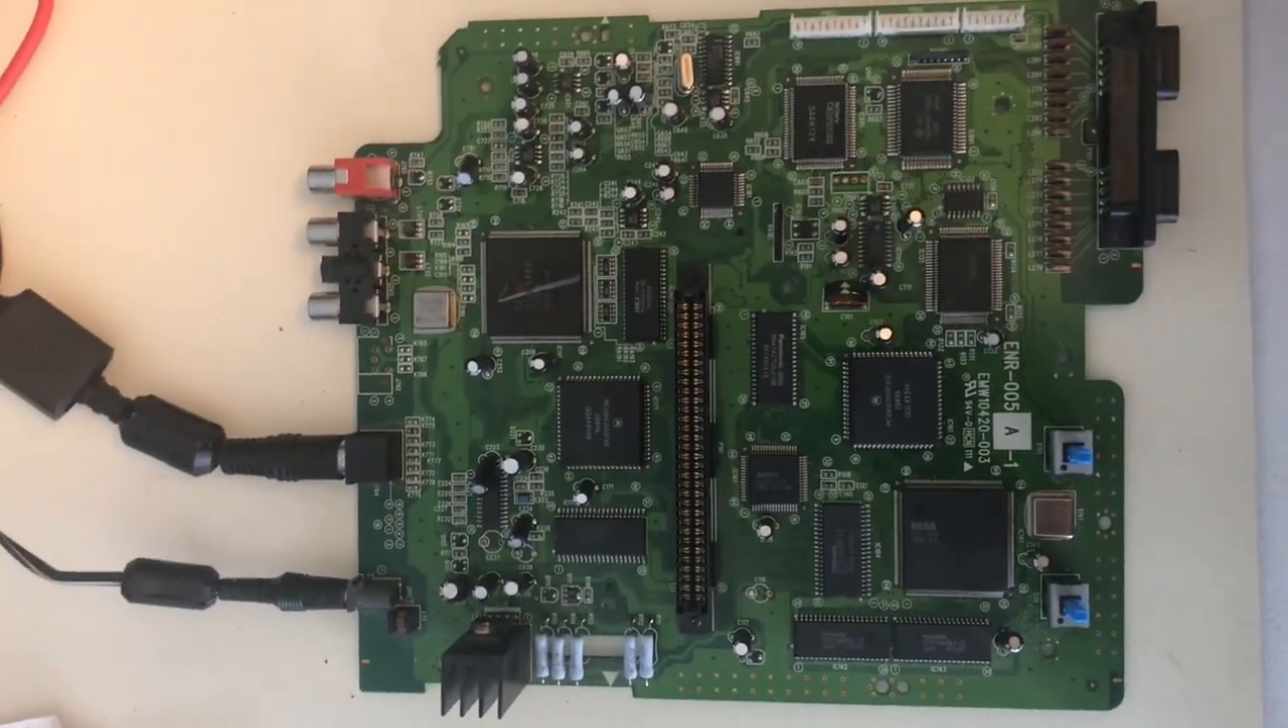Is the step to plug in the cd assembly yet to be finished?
Yes.